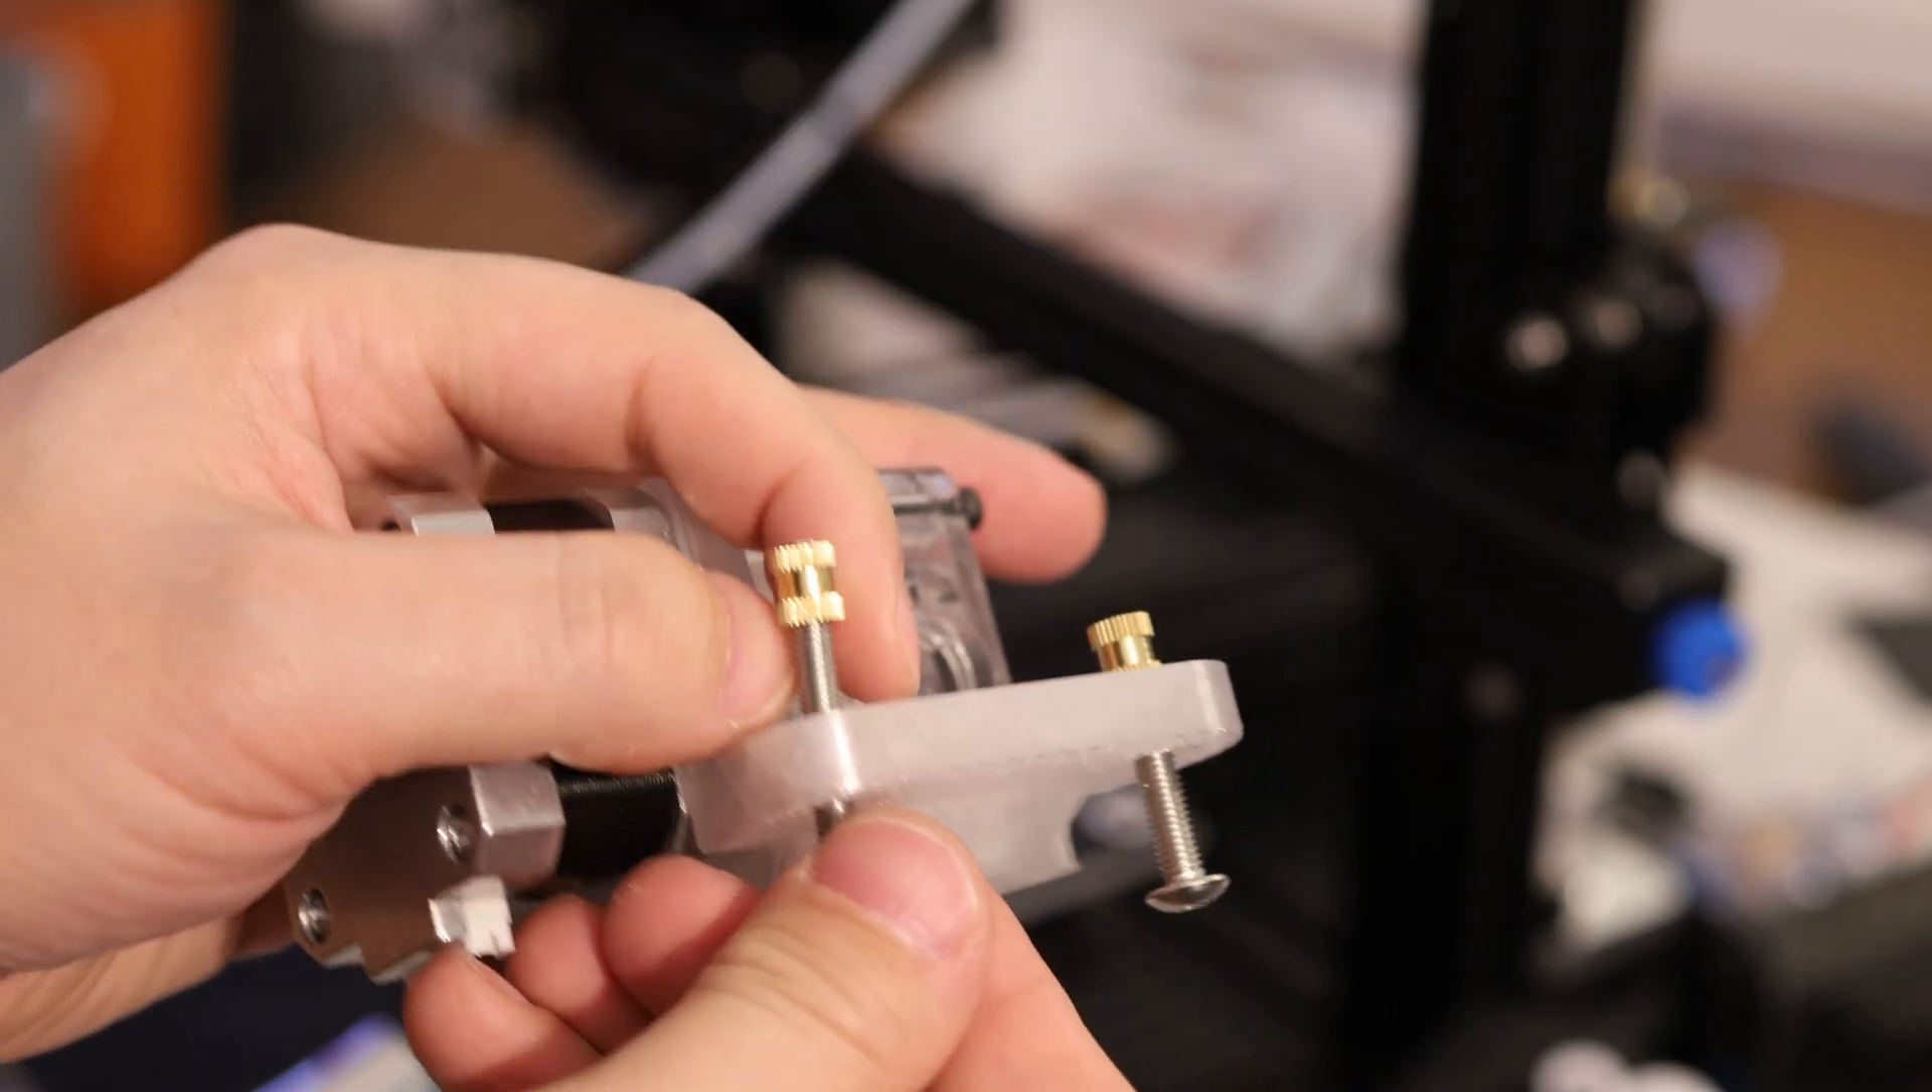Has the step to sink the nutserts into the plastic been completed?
No.